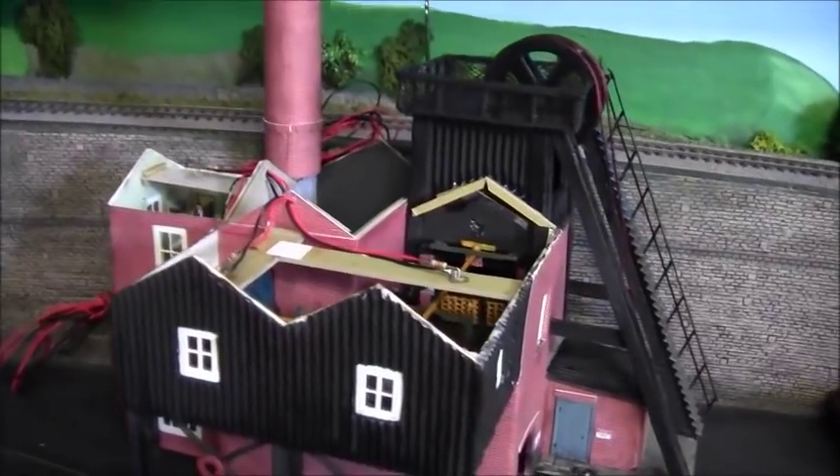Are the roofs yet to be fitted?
Yes.